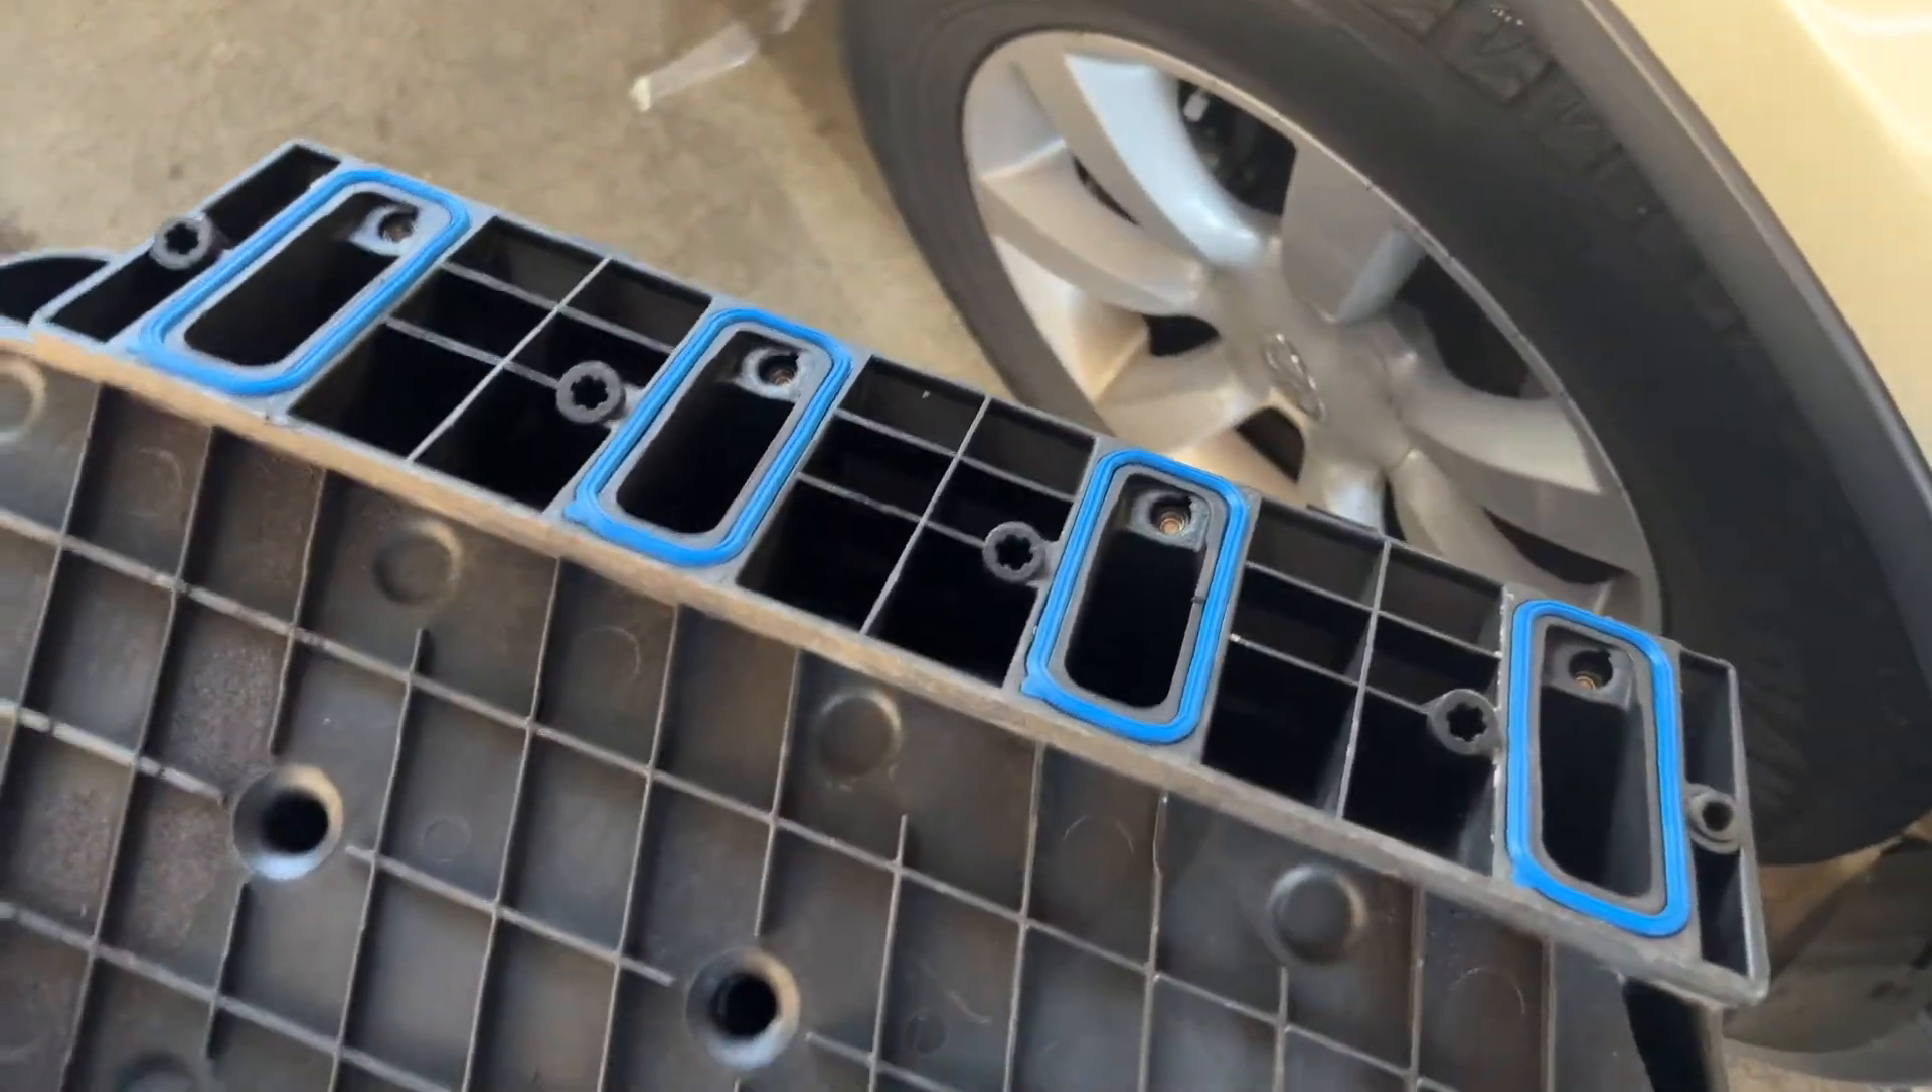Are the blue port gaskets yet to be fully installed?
No.